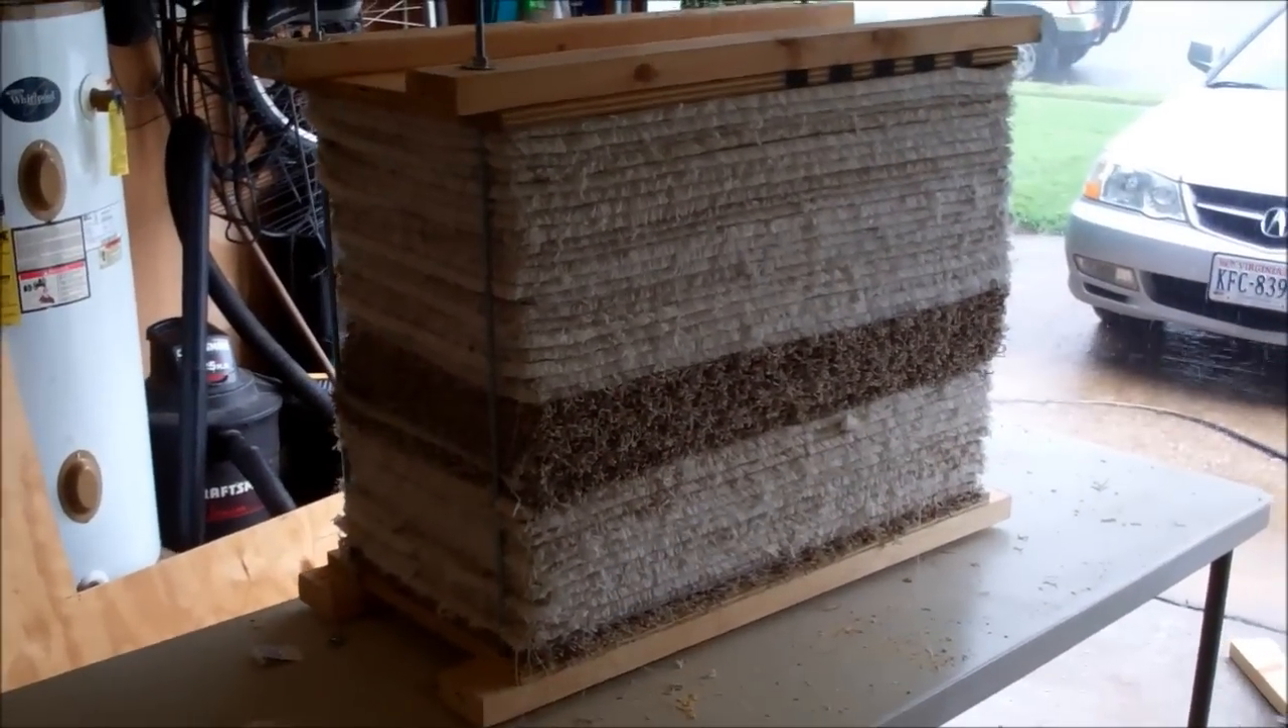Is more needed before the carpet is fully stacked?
No.